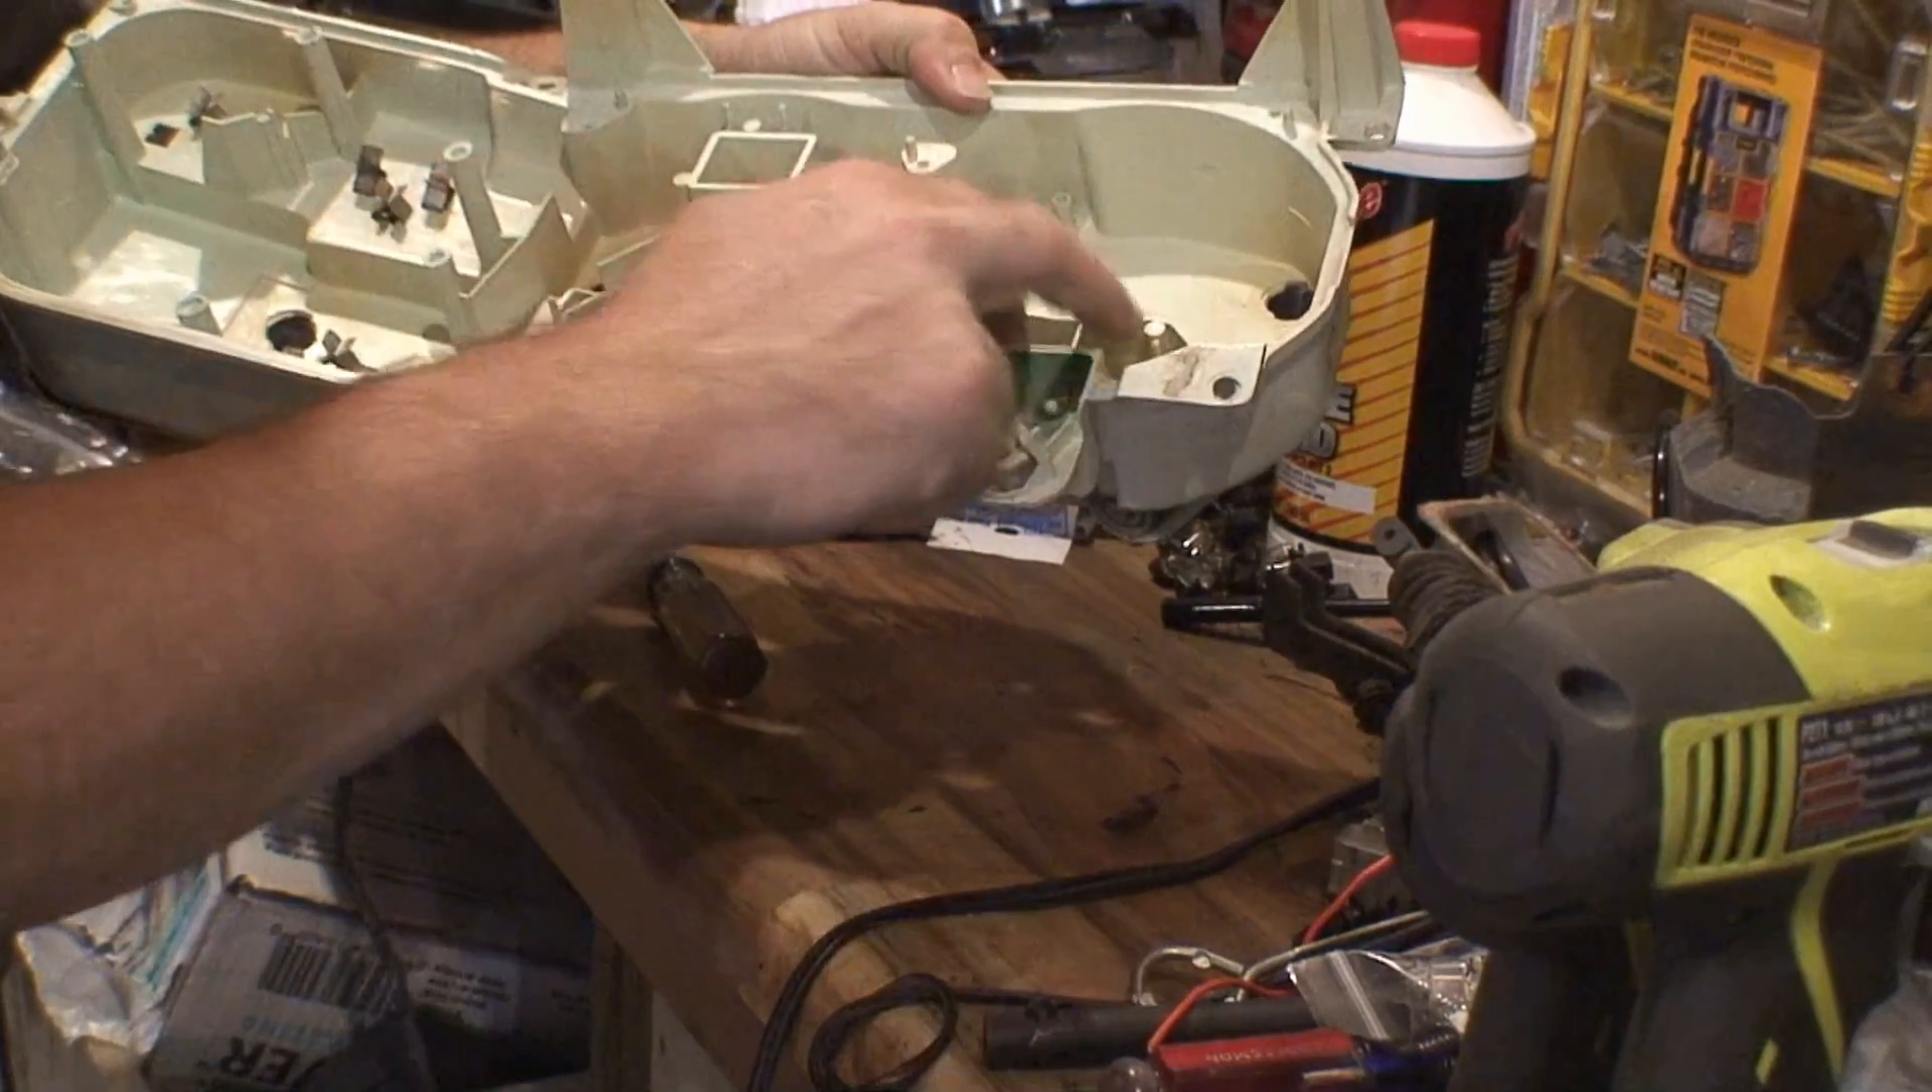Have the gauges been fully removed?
Yes.